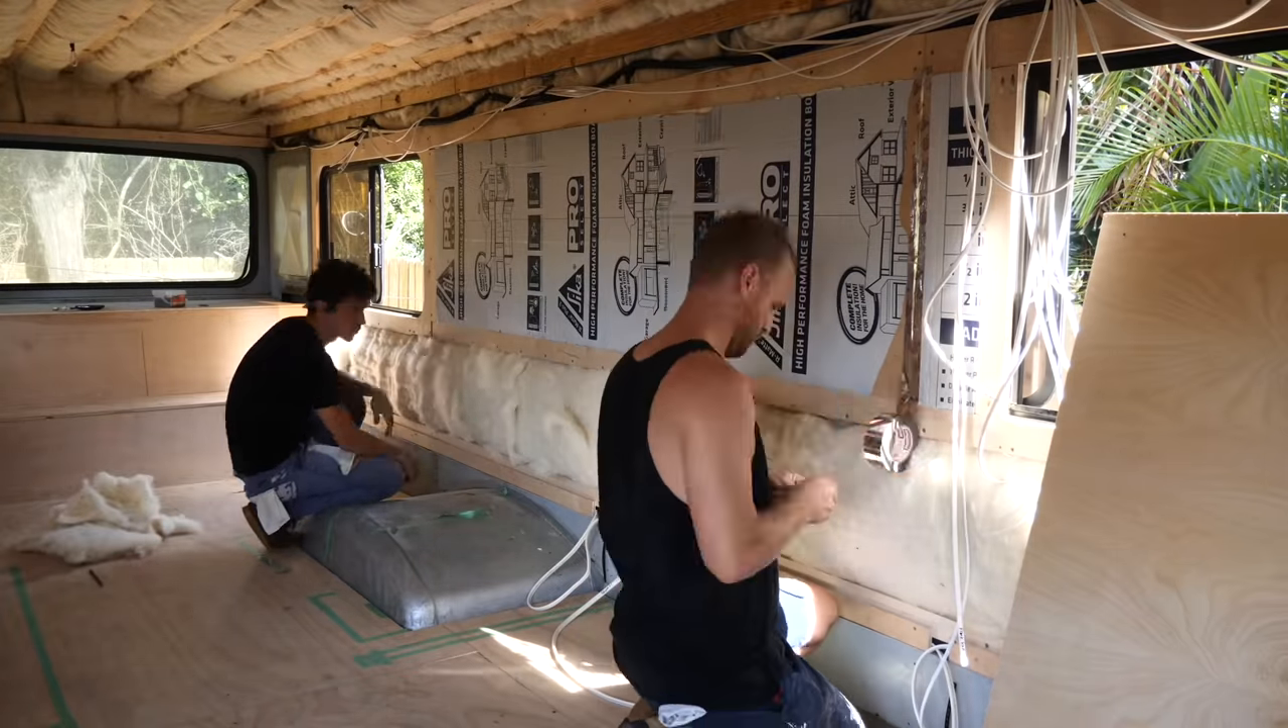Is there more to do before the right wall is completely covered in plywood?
Yes.